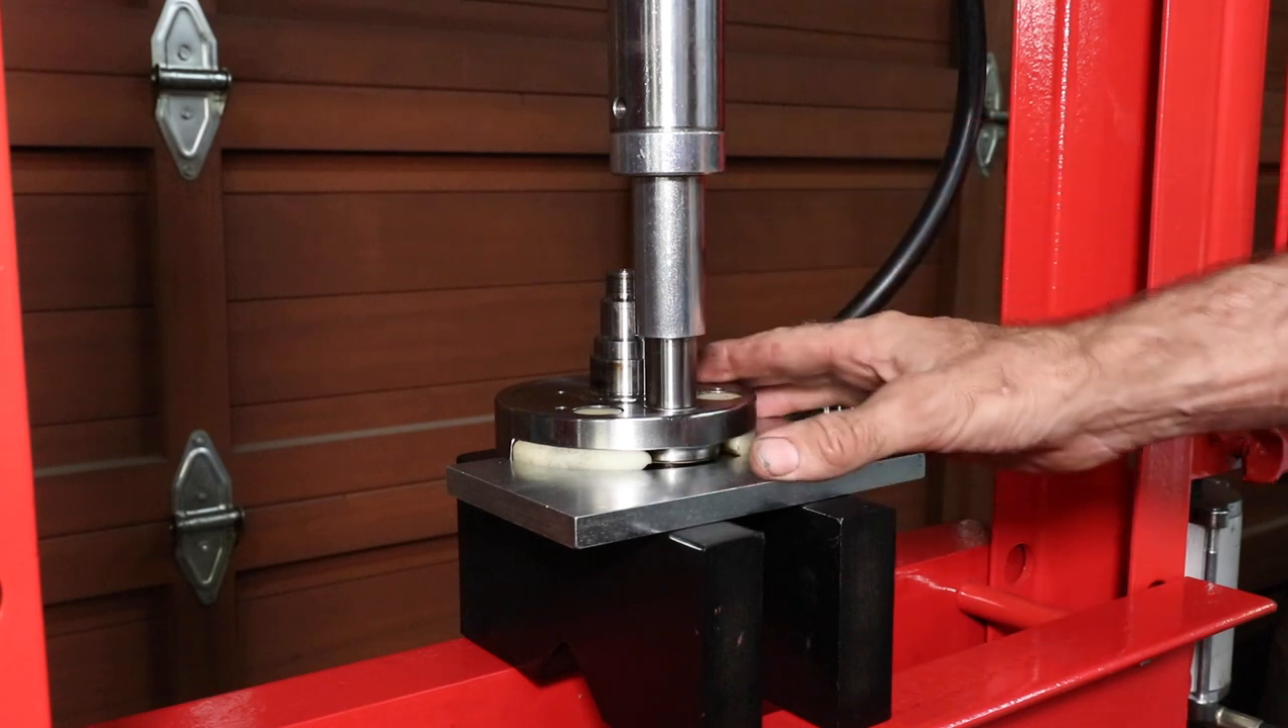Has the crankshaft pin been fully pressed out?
No.